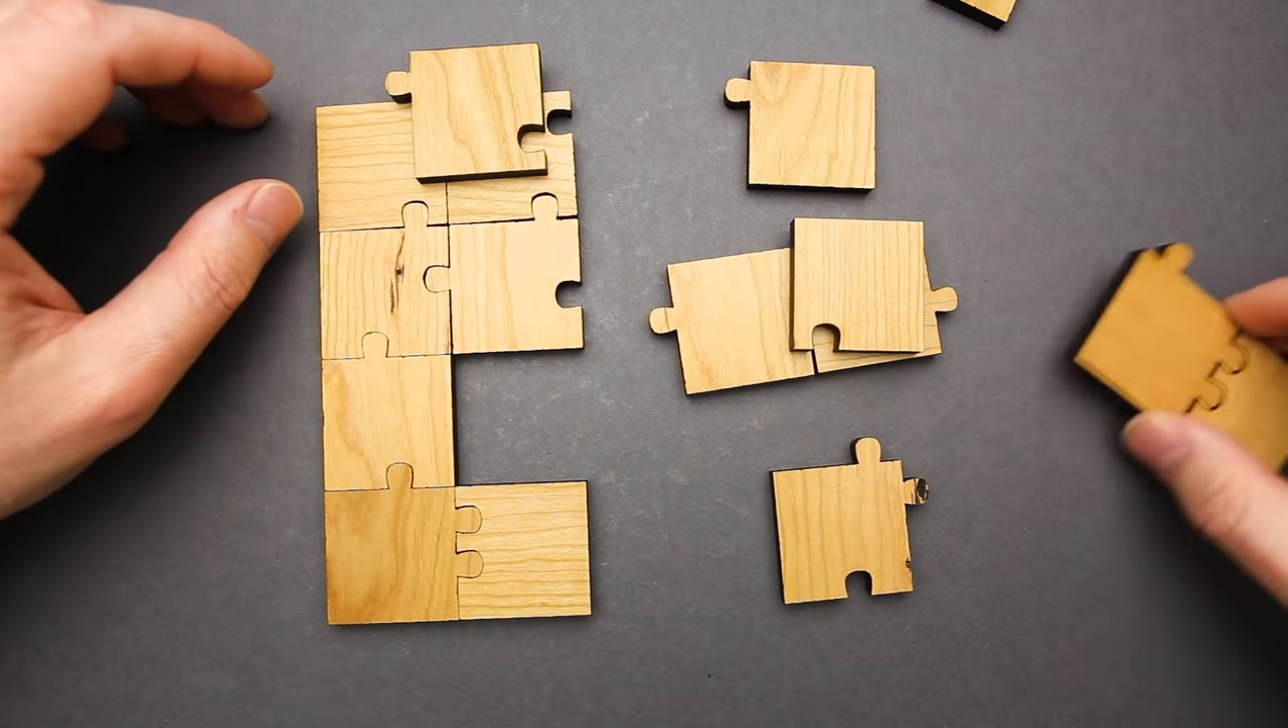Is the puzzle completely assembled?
No.